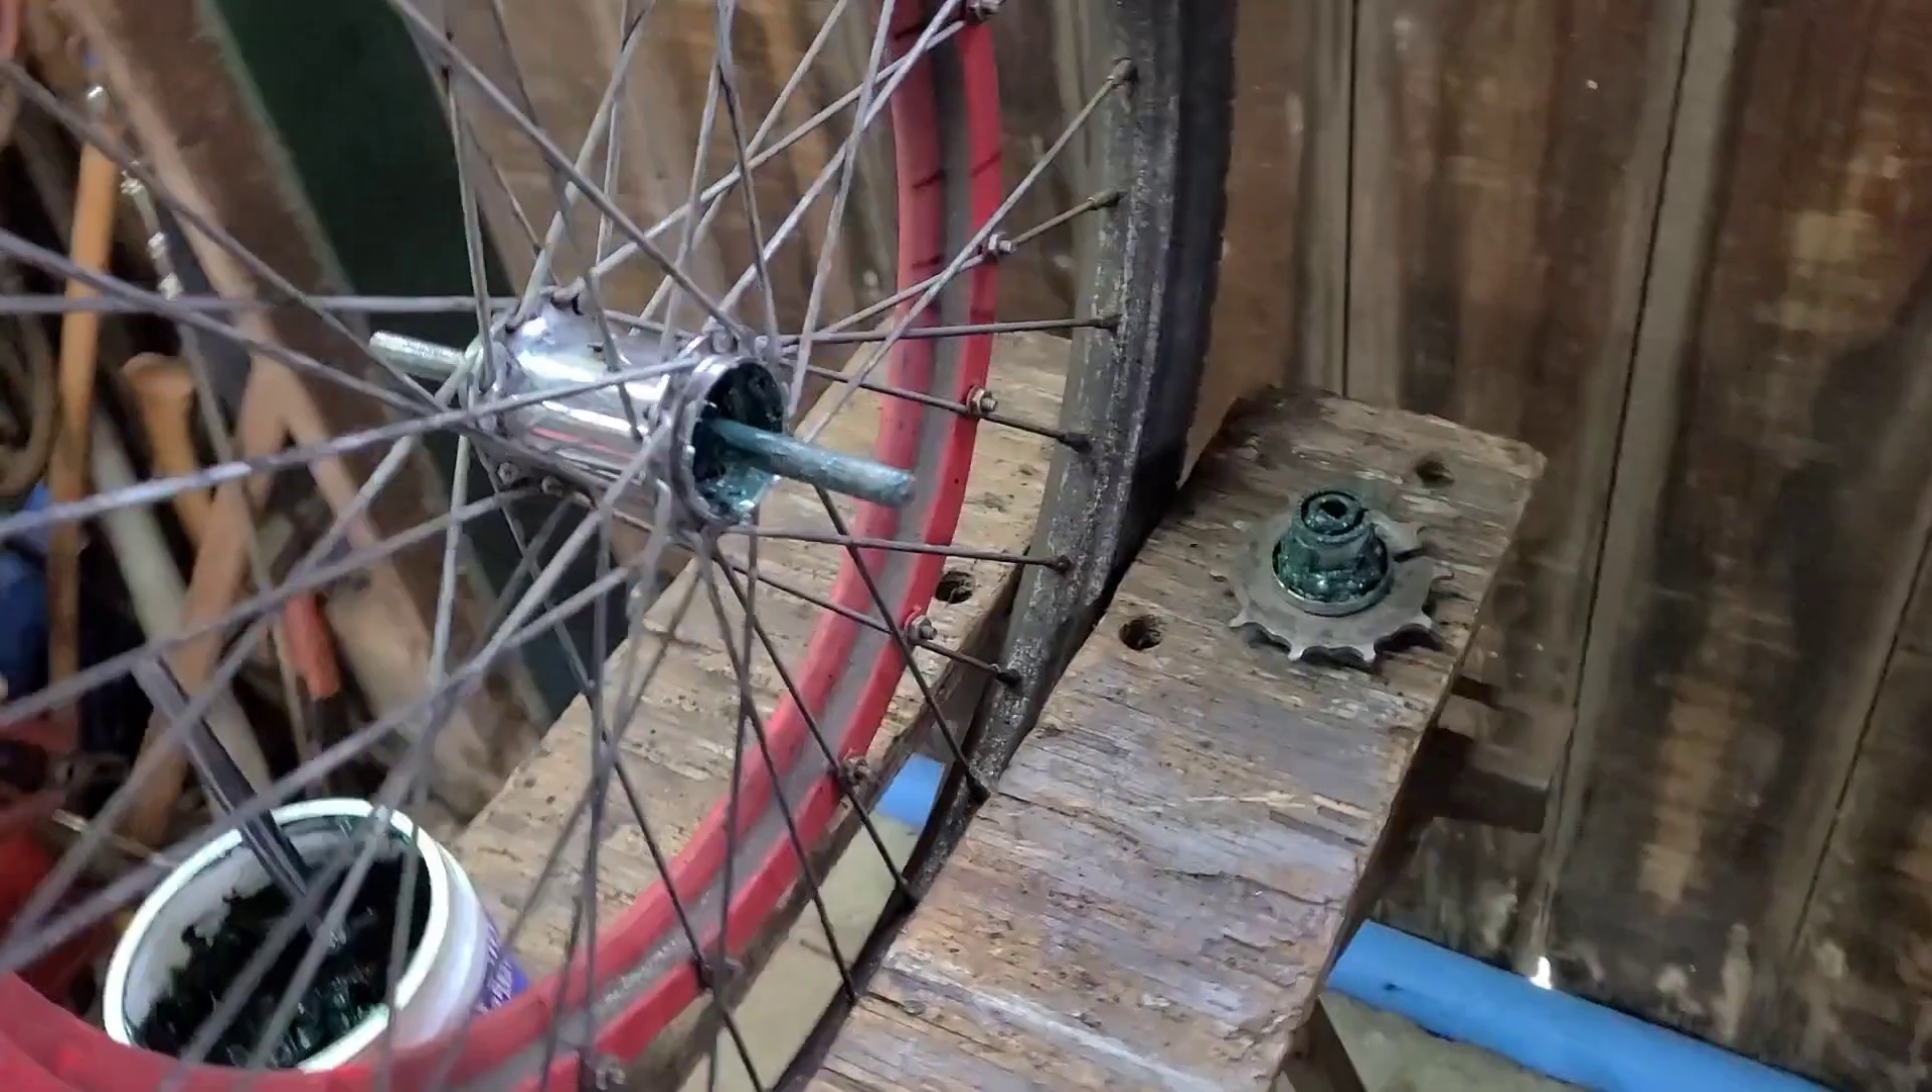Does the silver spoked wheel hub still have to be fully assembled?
Yes.